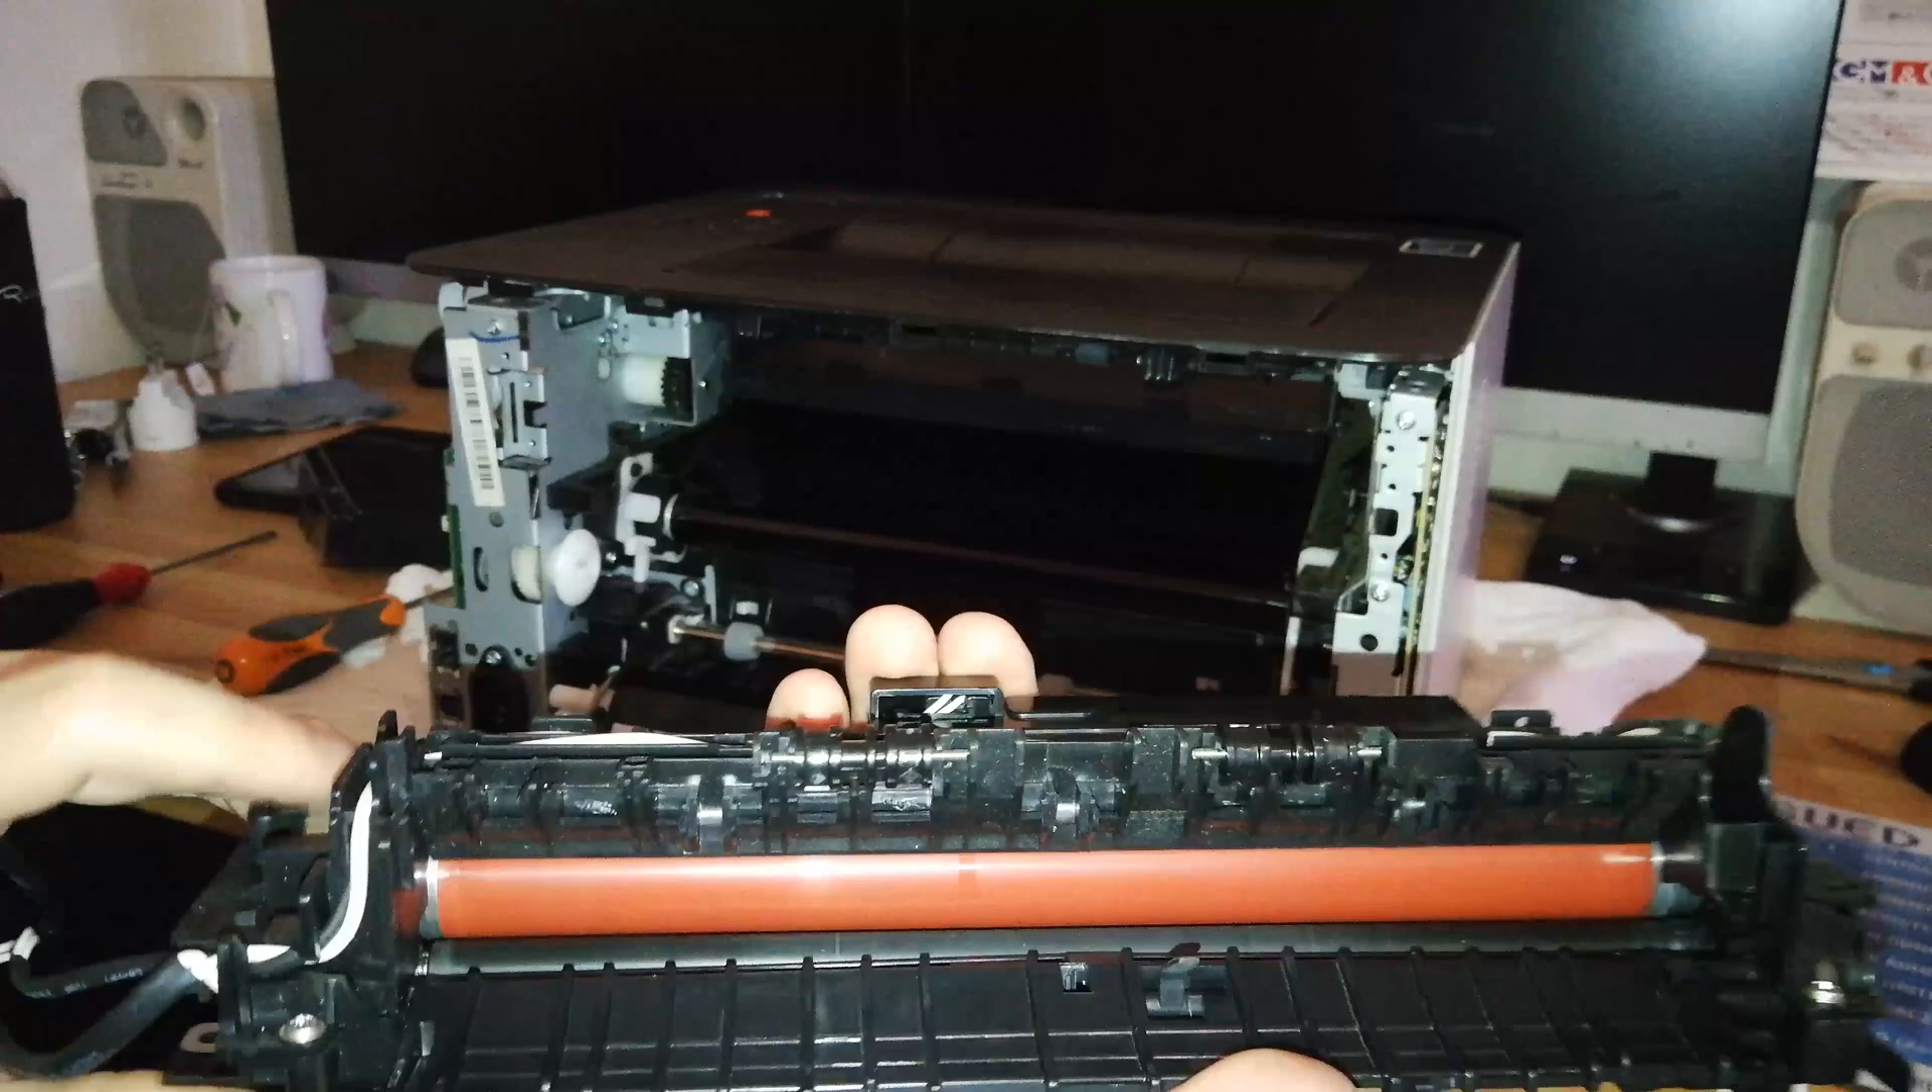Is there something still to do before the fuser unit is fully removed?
No.